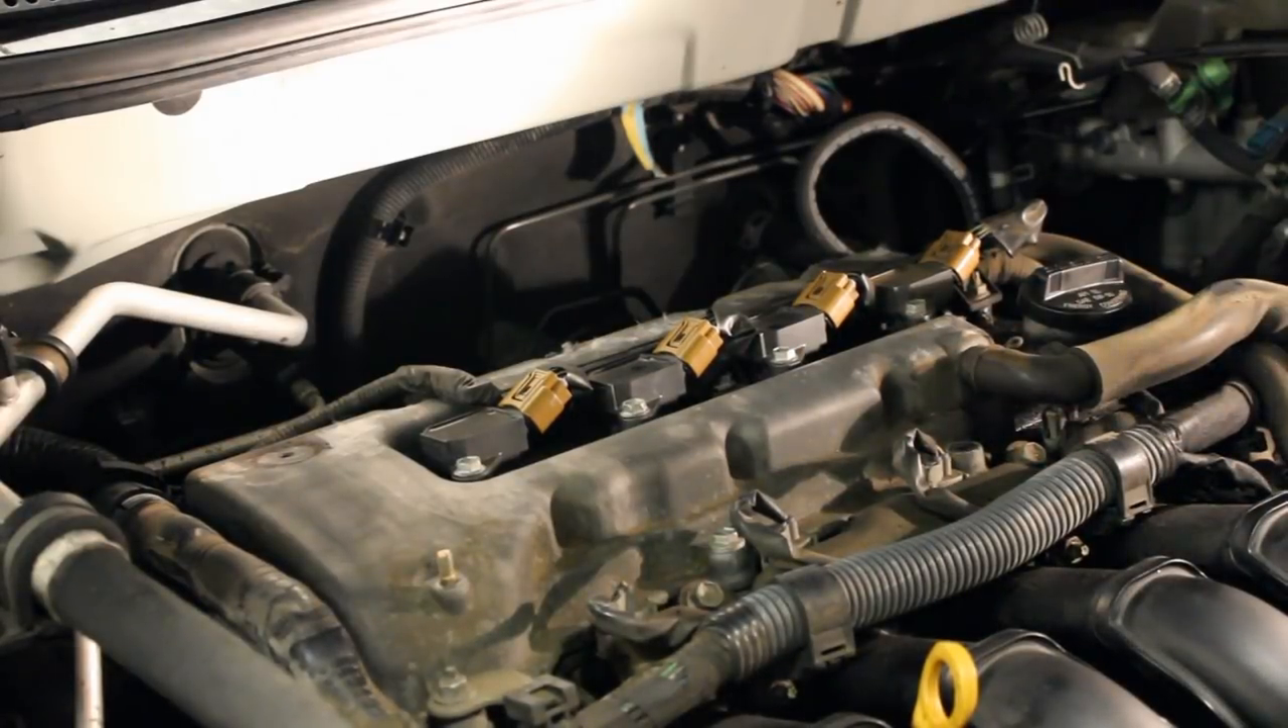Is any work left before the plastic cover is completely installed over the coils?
Yes.